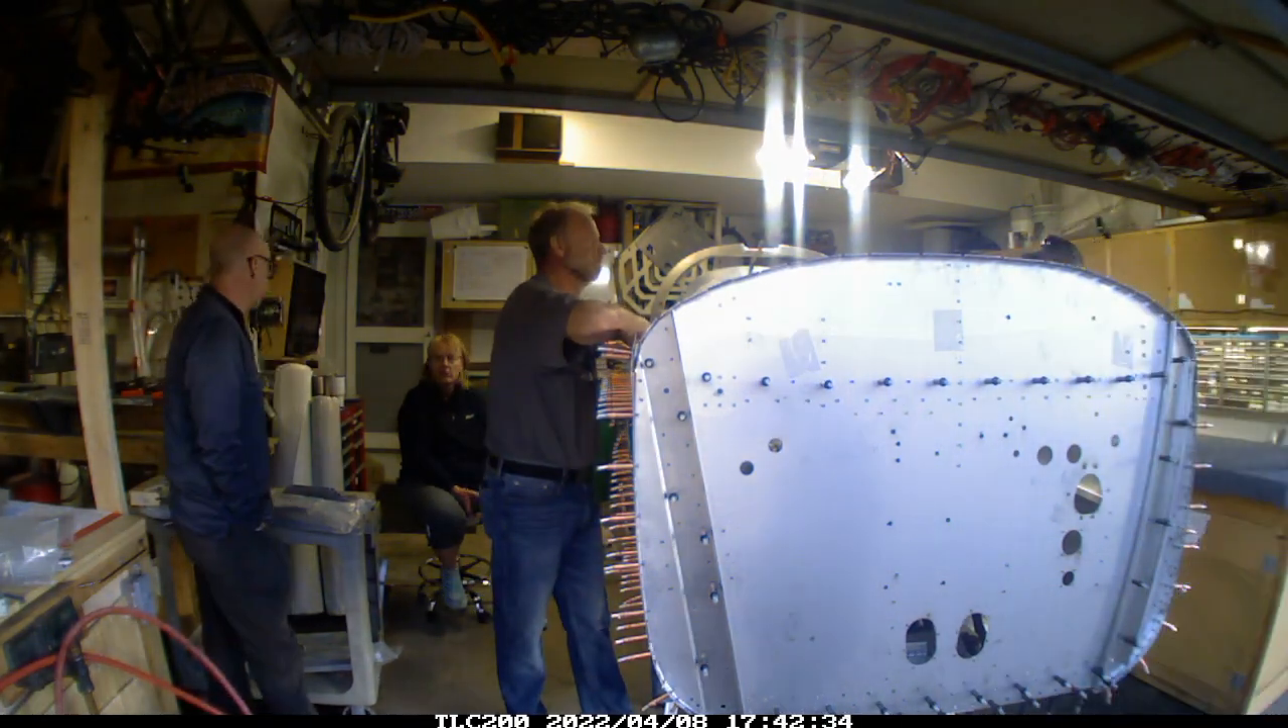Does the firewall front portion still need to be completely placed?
No.